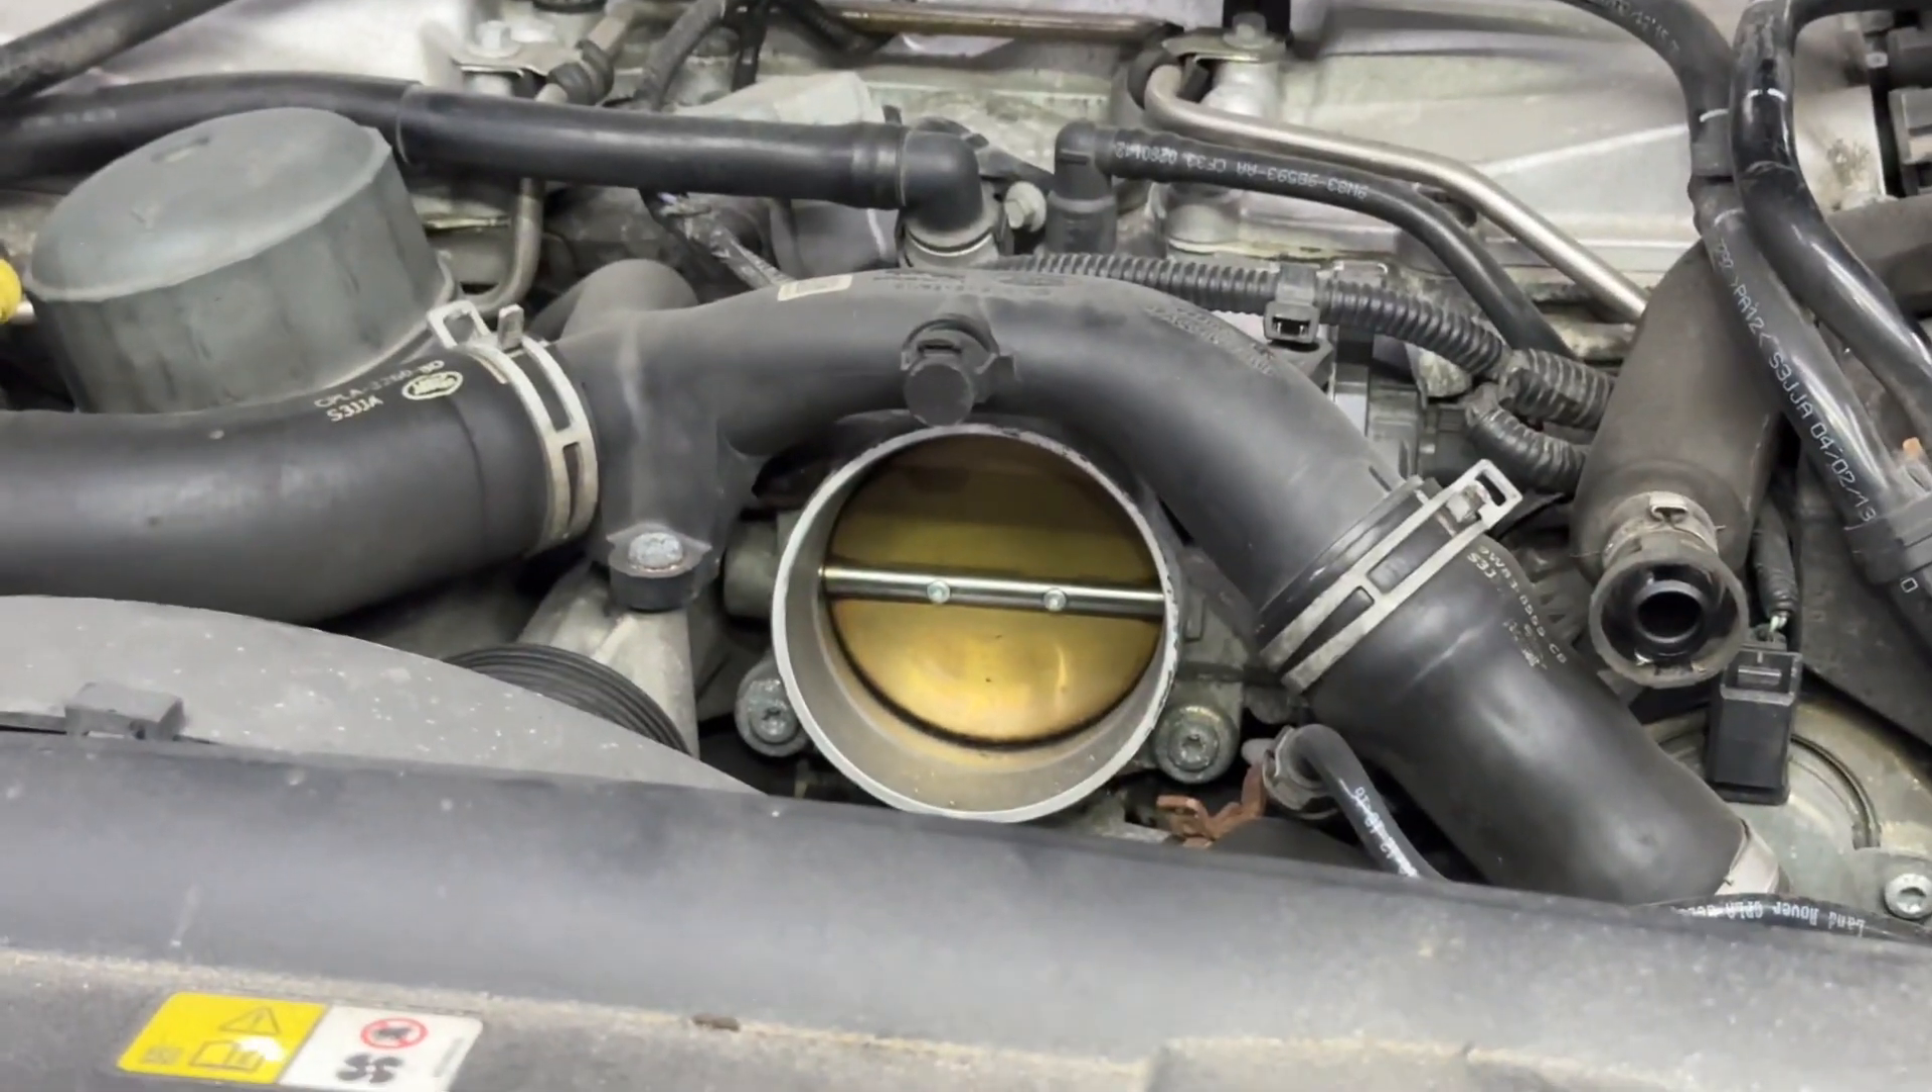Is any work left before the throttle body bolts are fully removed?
Yes.